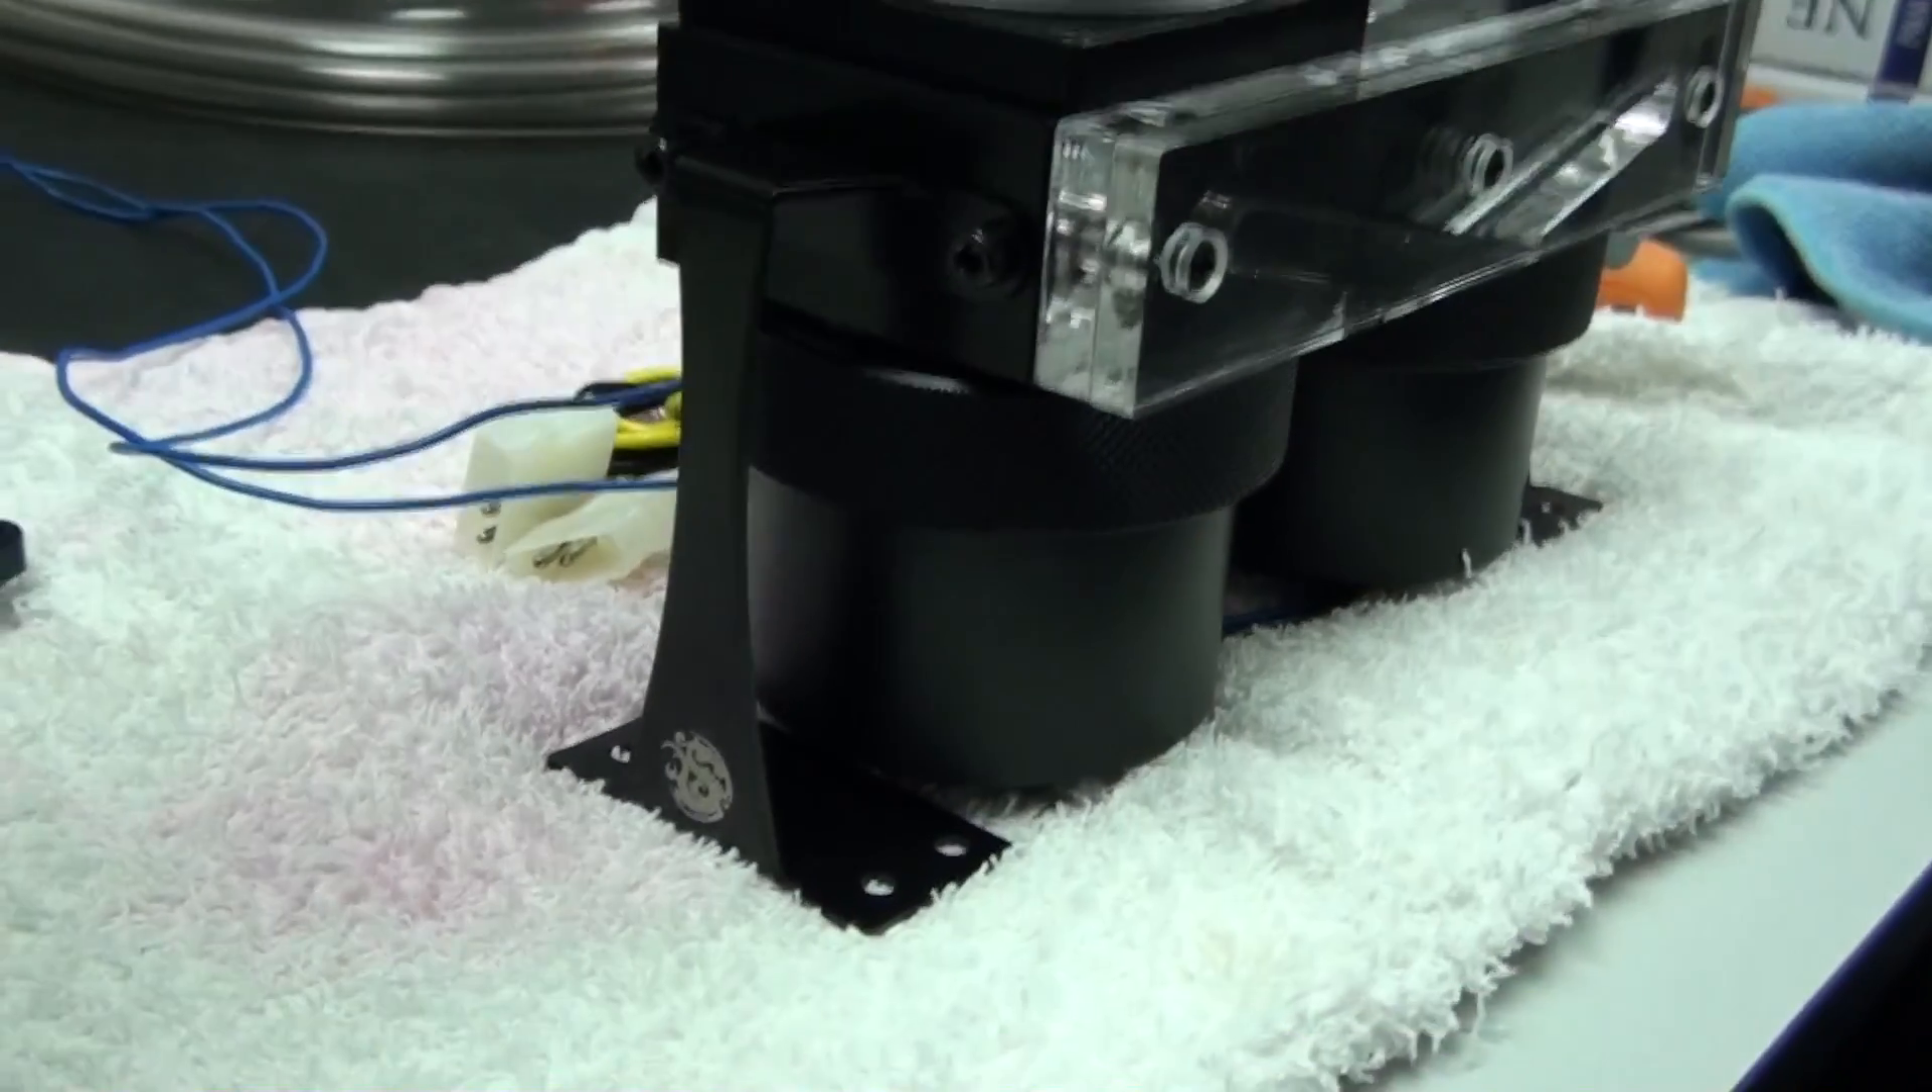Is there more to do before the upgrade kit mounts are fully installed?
No.